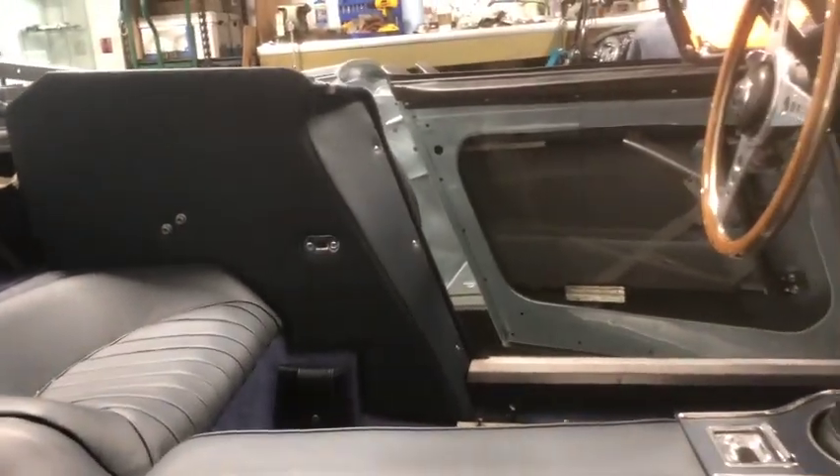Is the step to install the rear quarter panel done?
Yes.